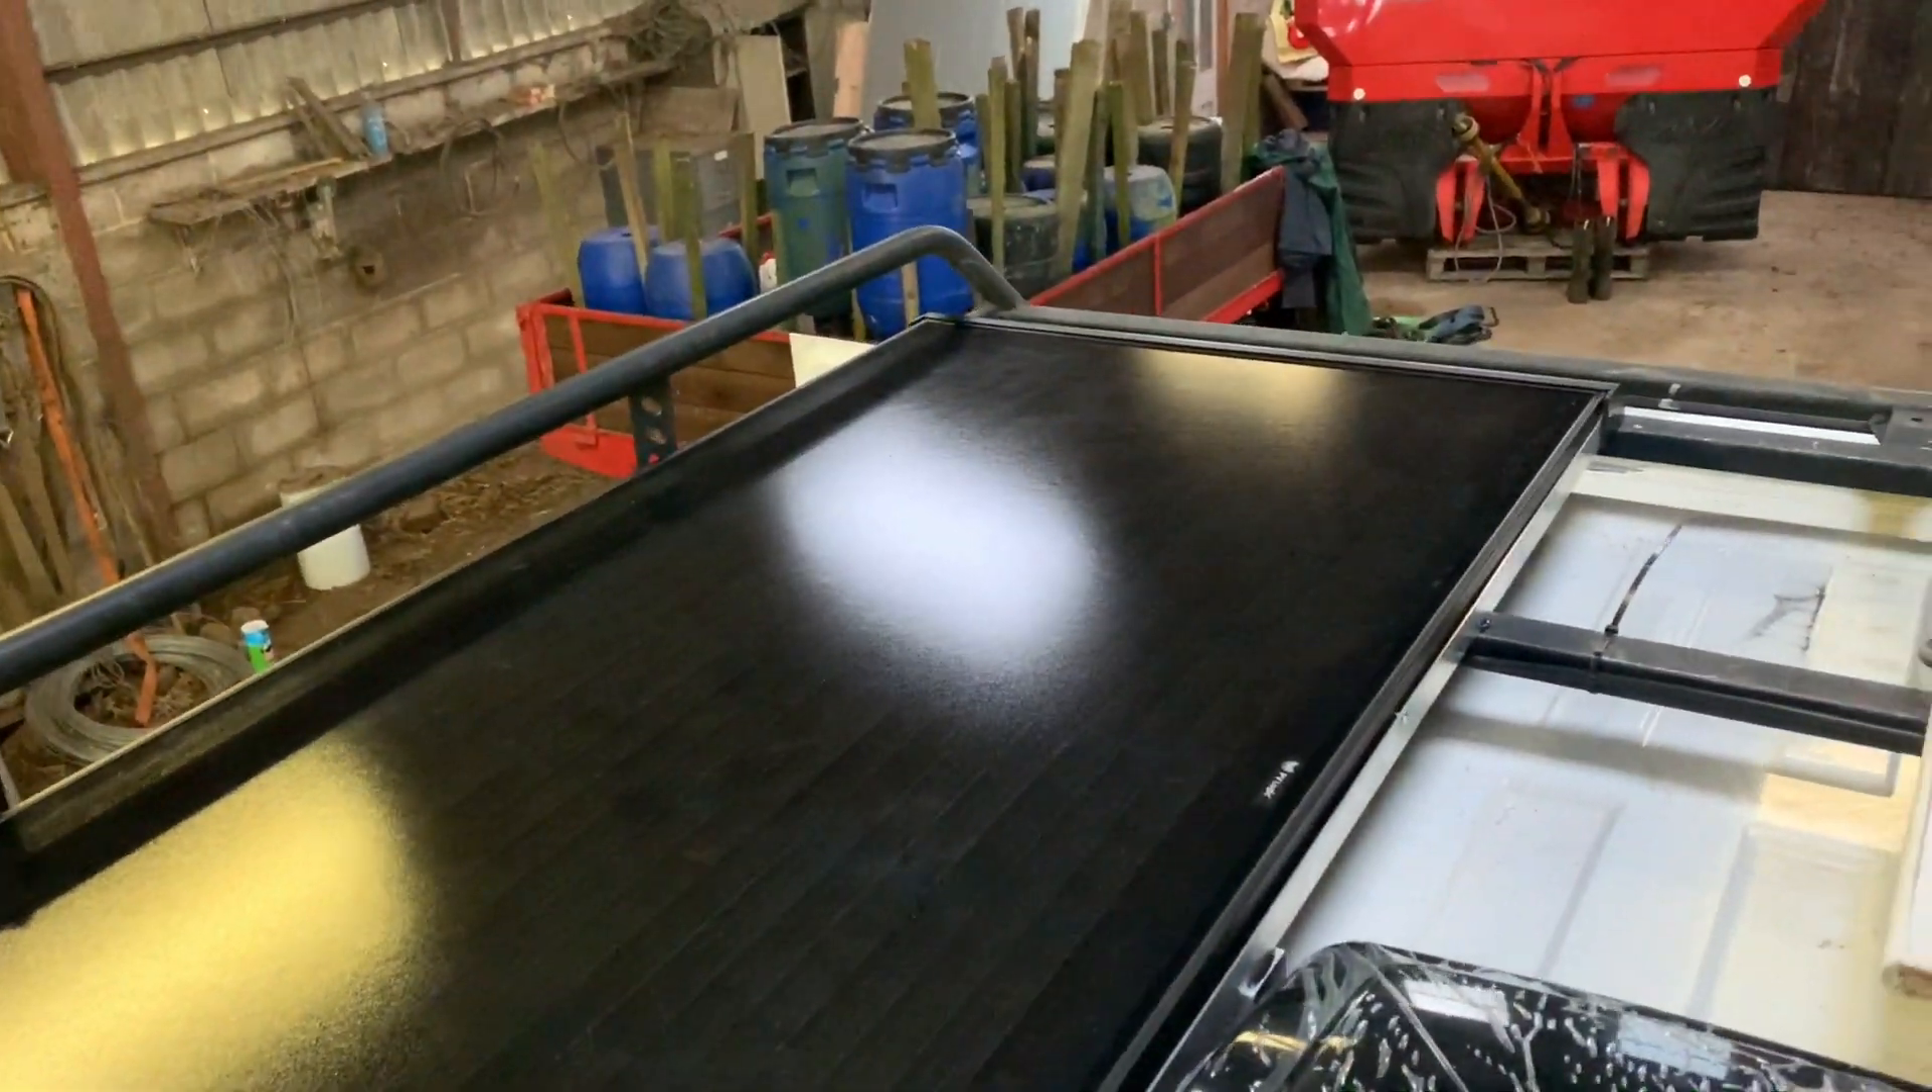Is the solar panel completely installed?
Yes.